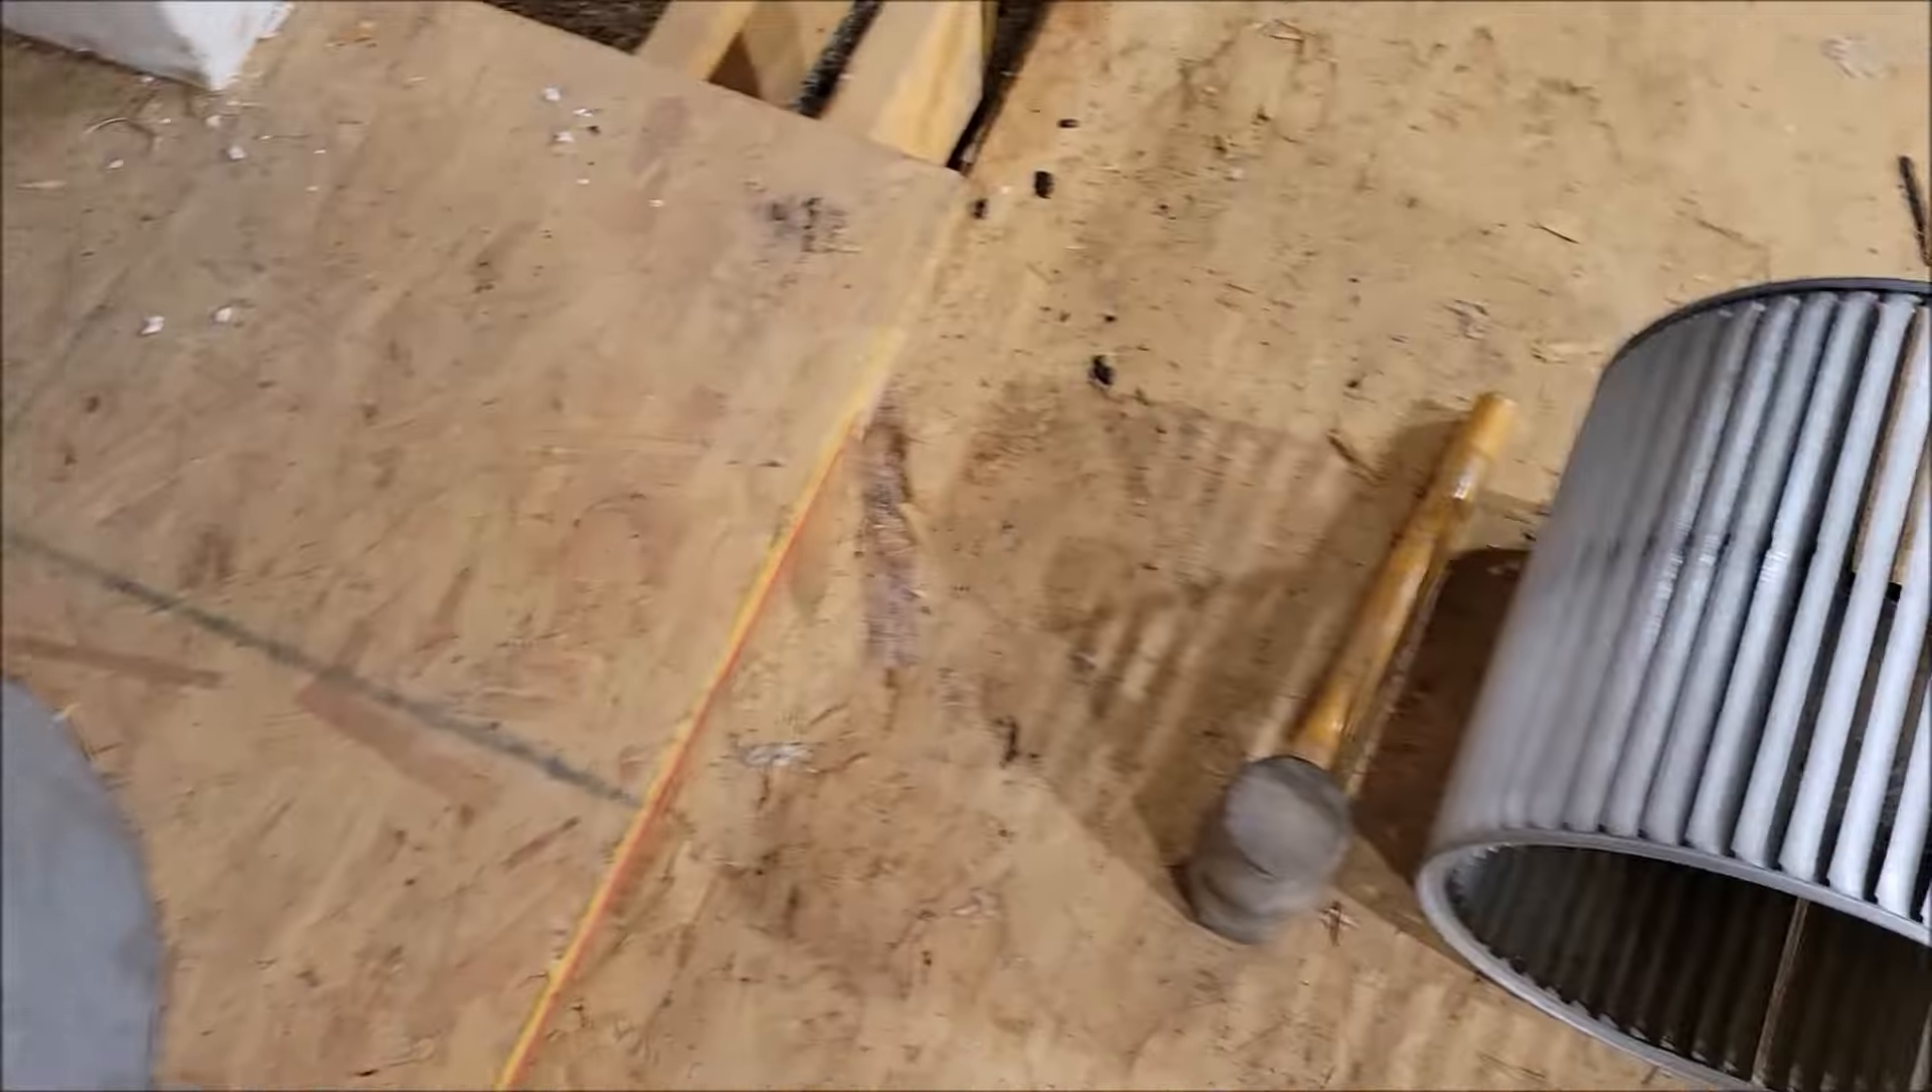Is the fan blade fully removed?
Yes.